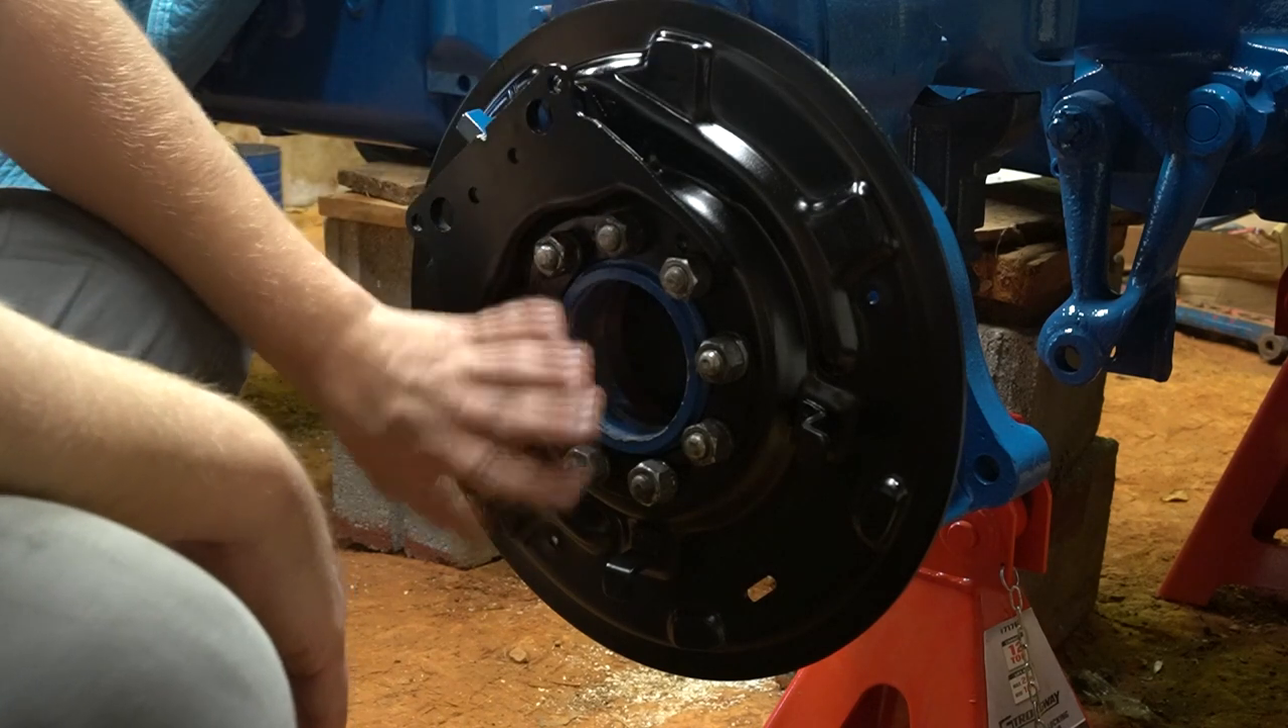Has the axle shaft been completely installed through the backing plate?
No.